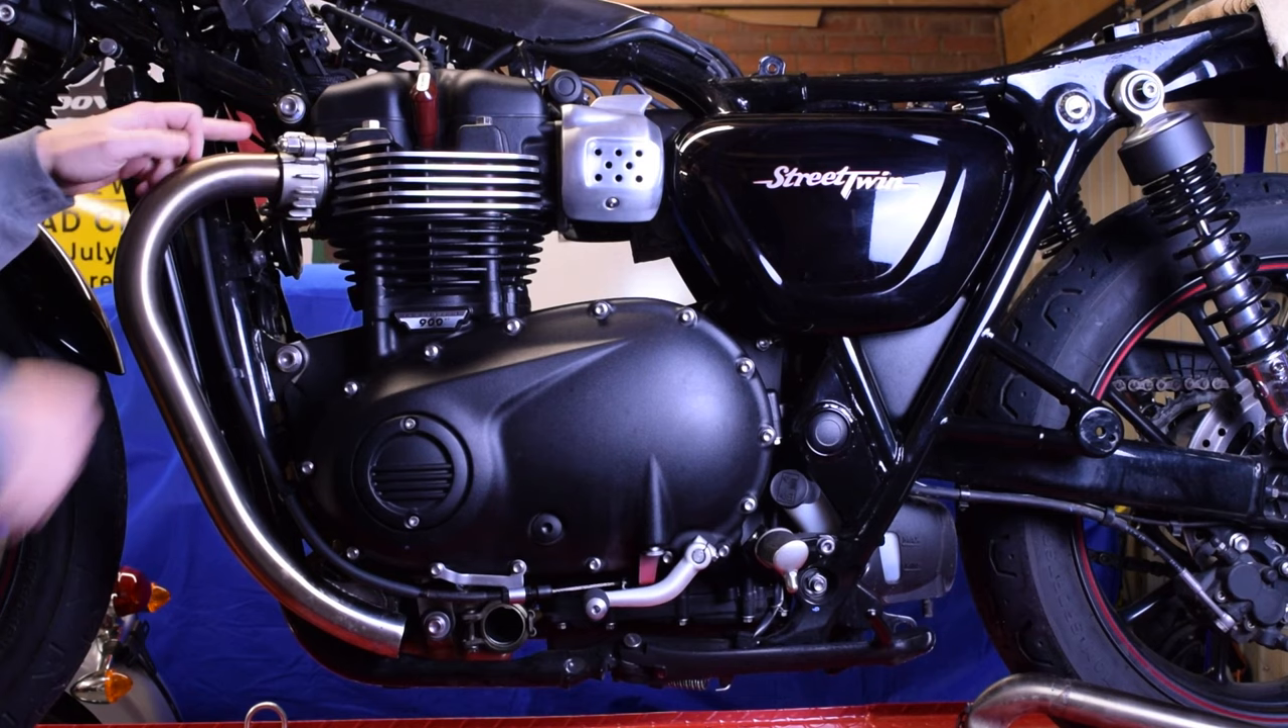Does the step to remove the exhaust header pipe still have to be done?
Yes.